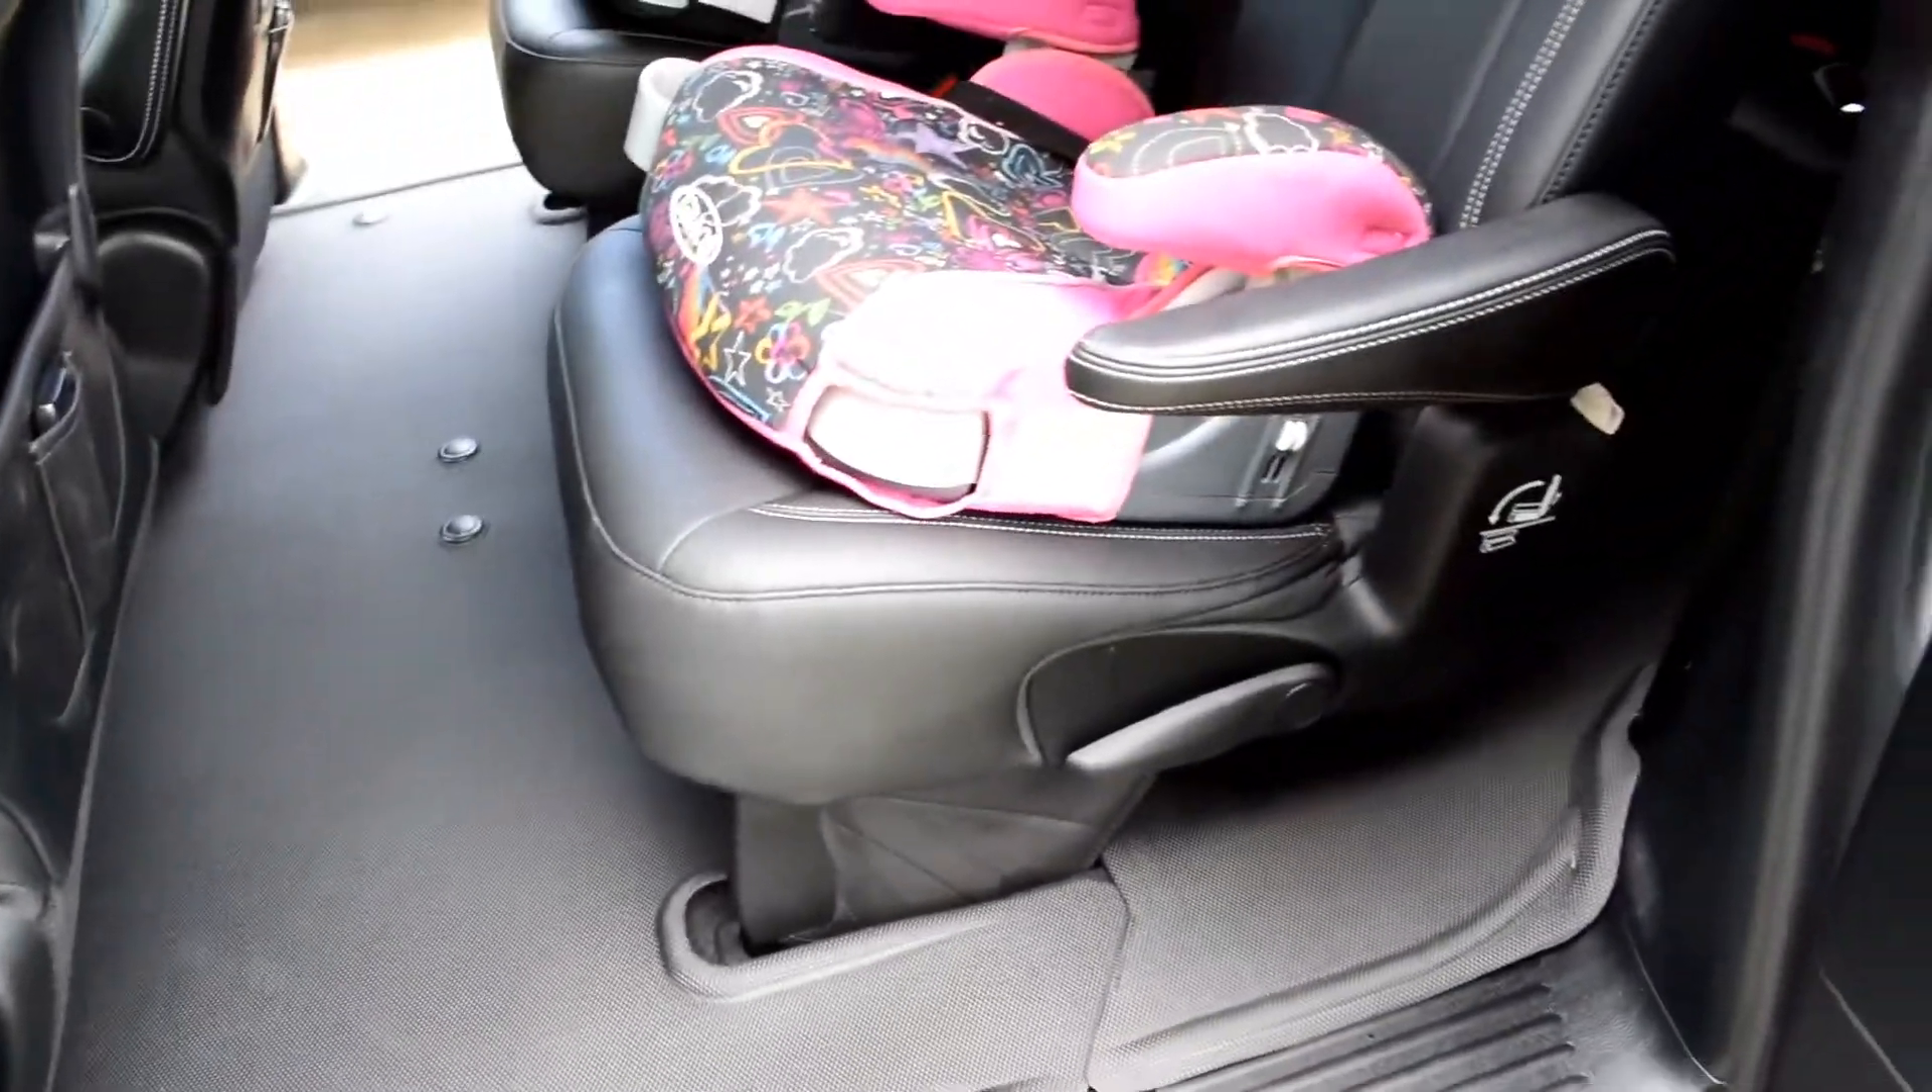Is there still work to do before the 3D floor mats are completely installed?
No.